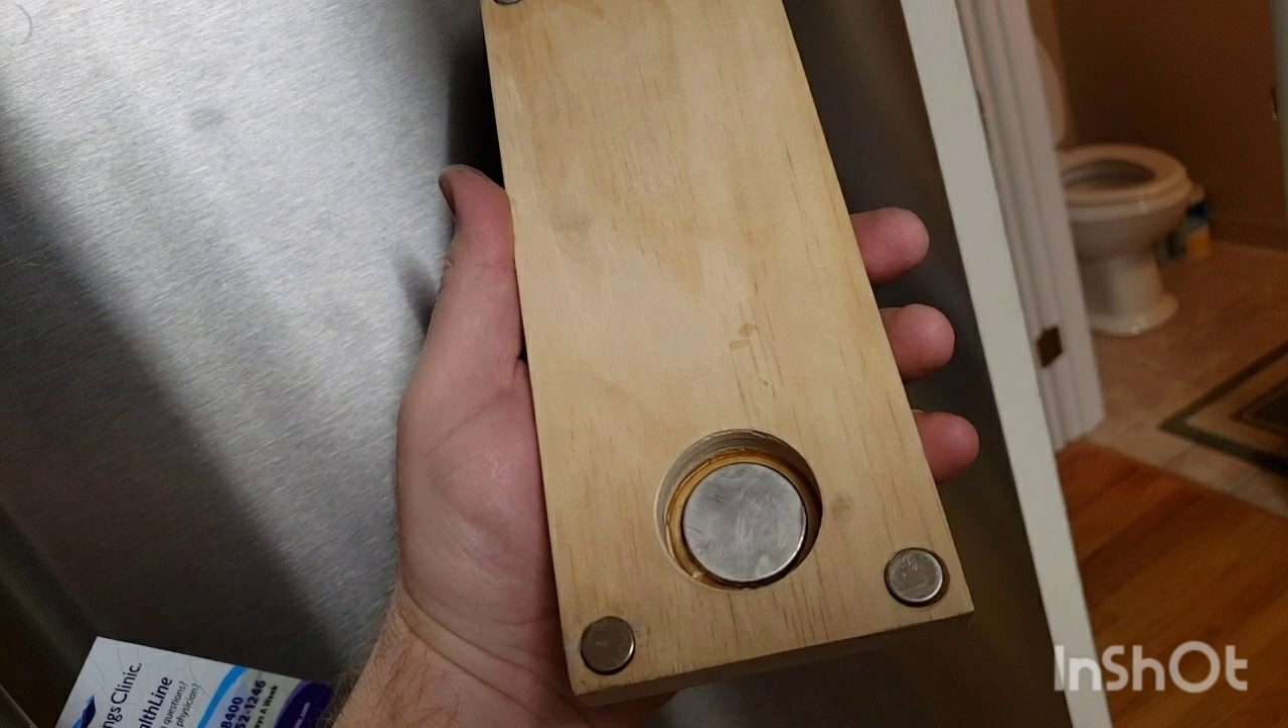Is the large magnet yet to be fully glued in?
No.